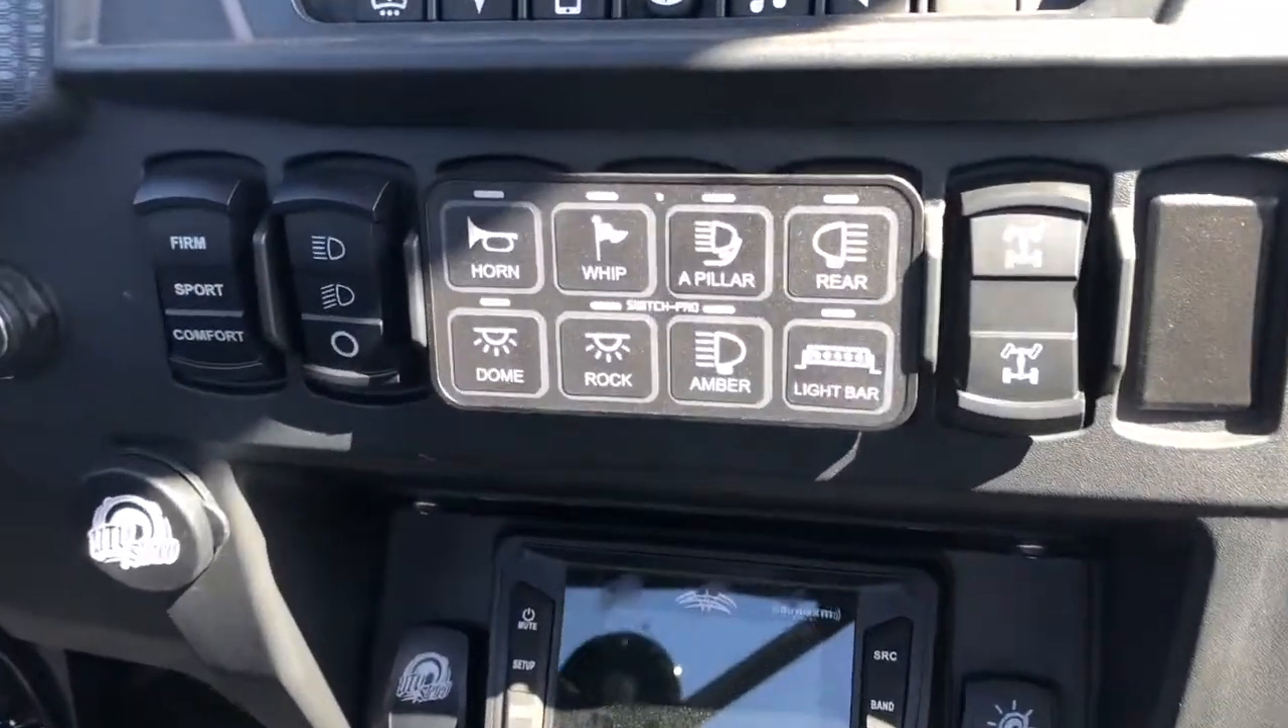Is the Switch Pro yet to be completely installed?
No.